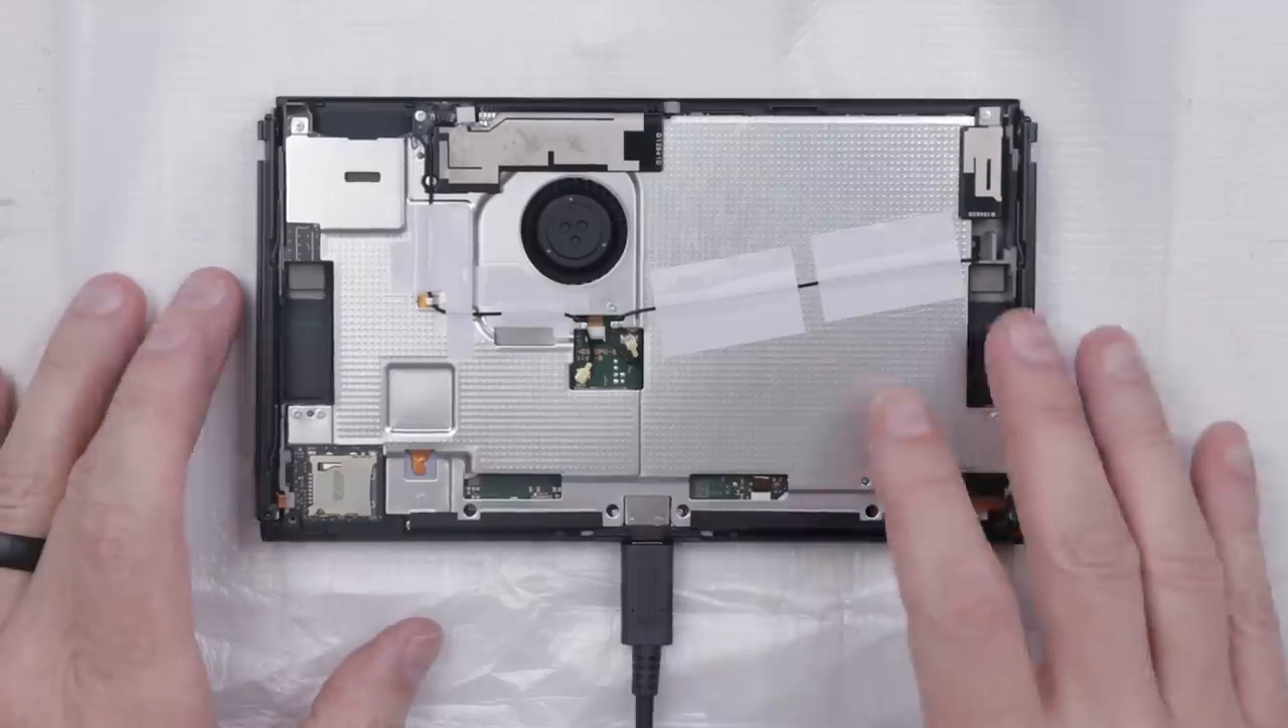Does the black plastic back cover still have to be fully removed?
No.